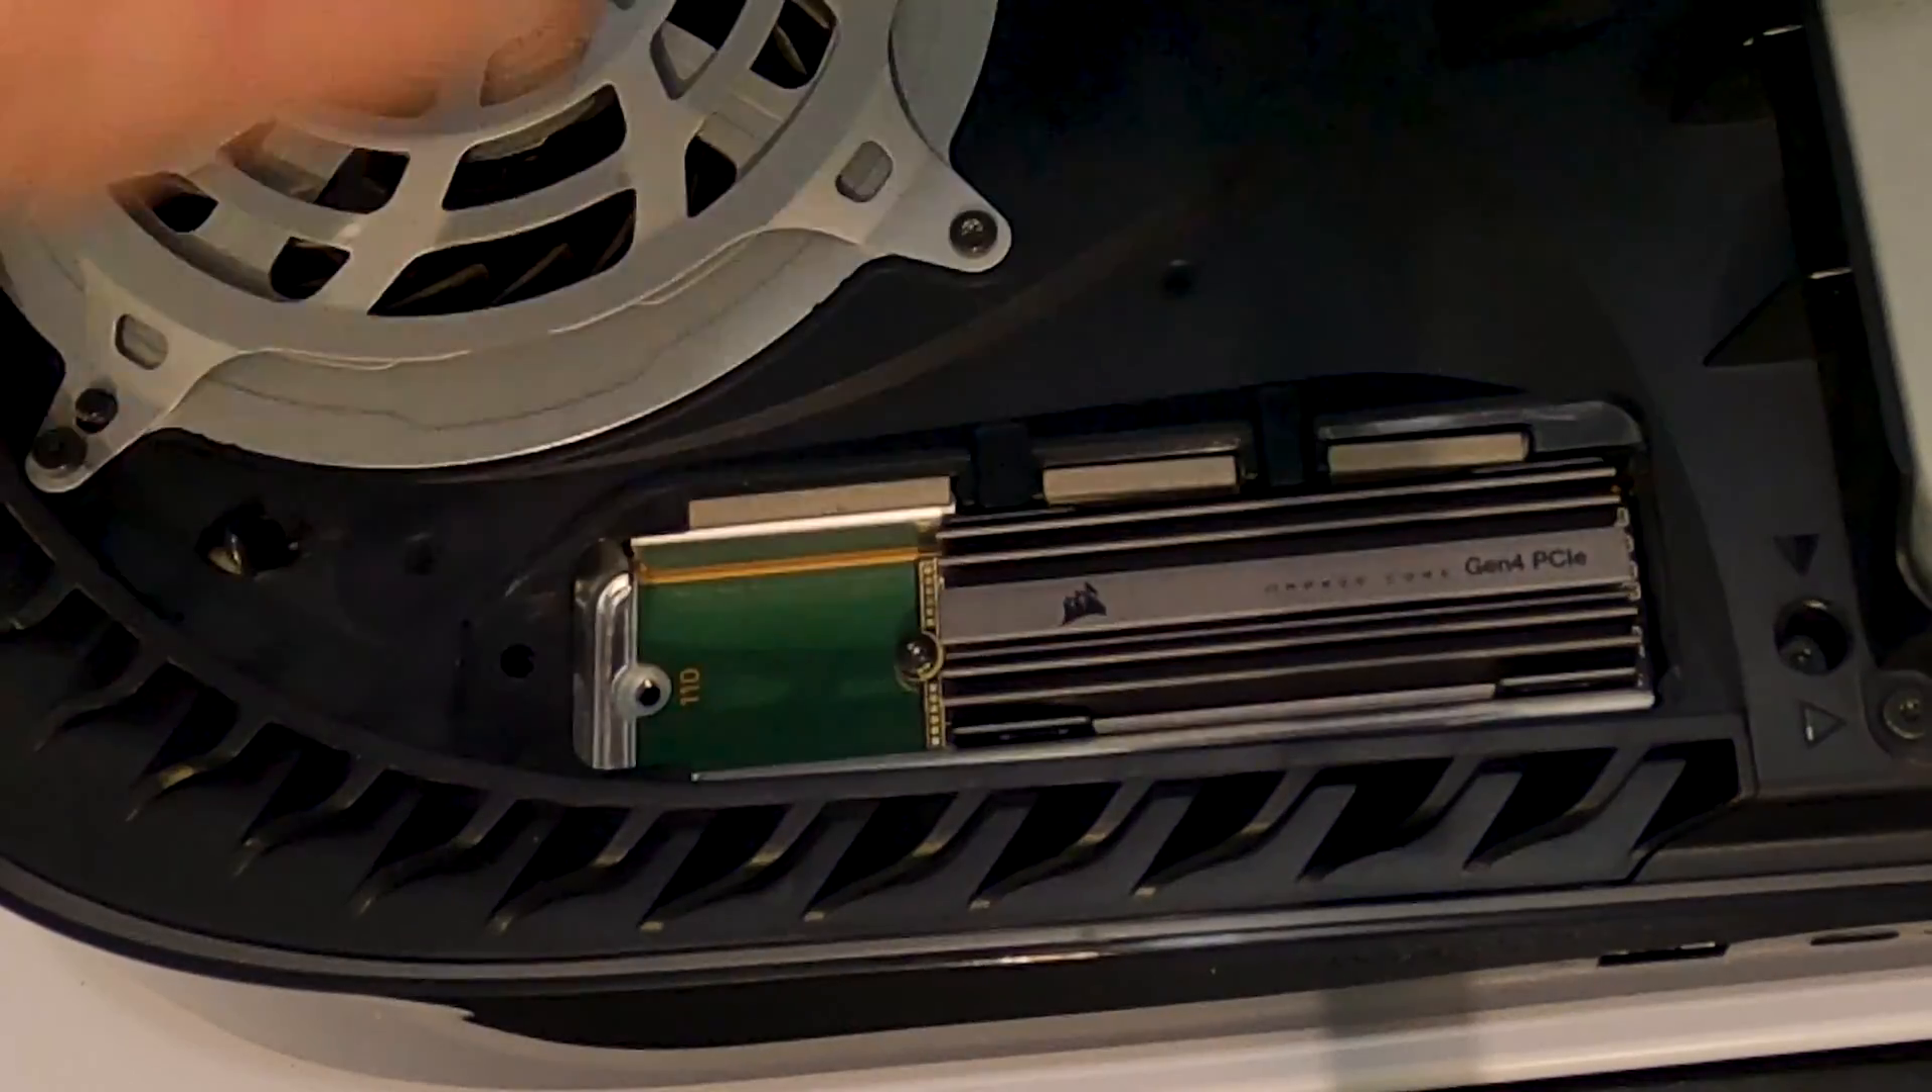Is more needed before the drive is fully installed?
No.